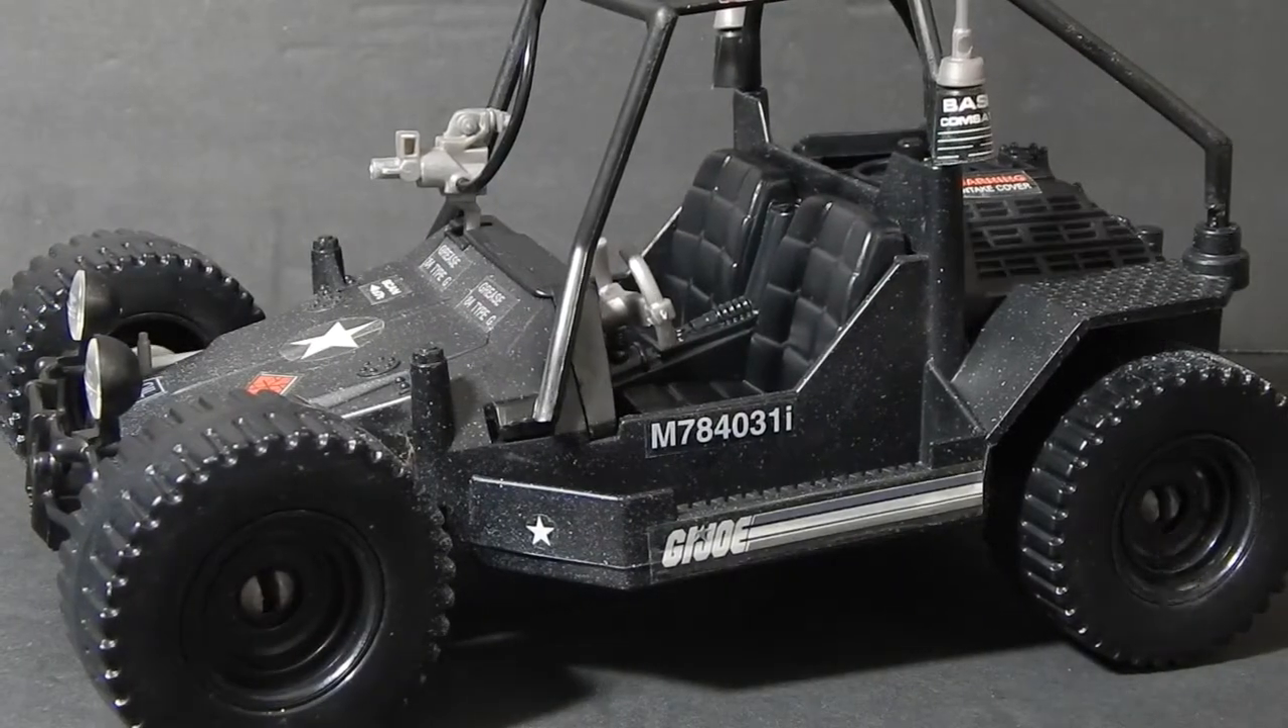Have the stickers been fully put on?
Yes.